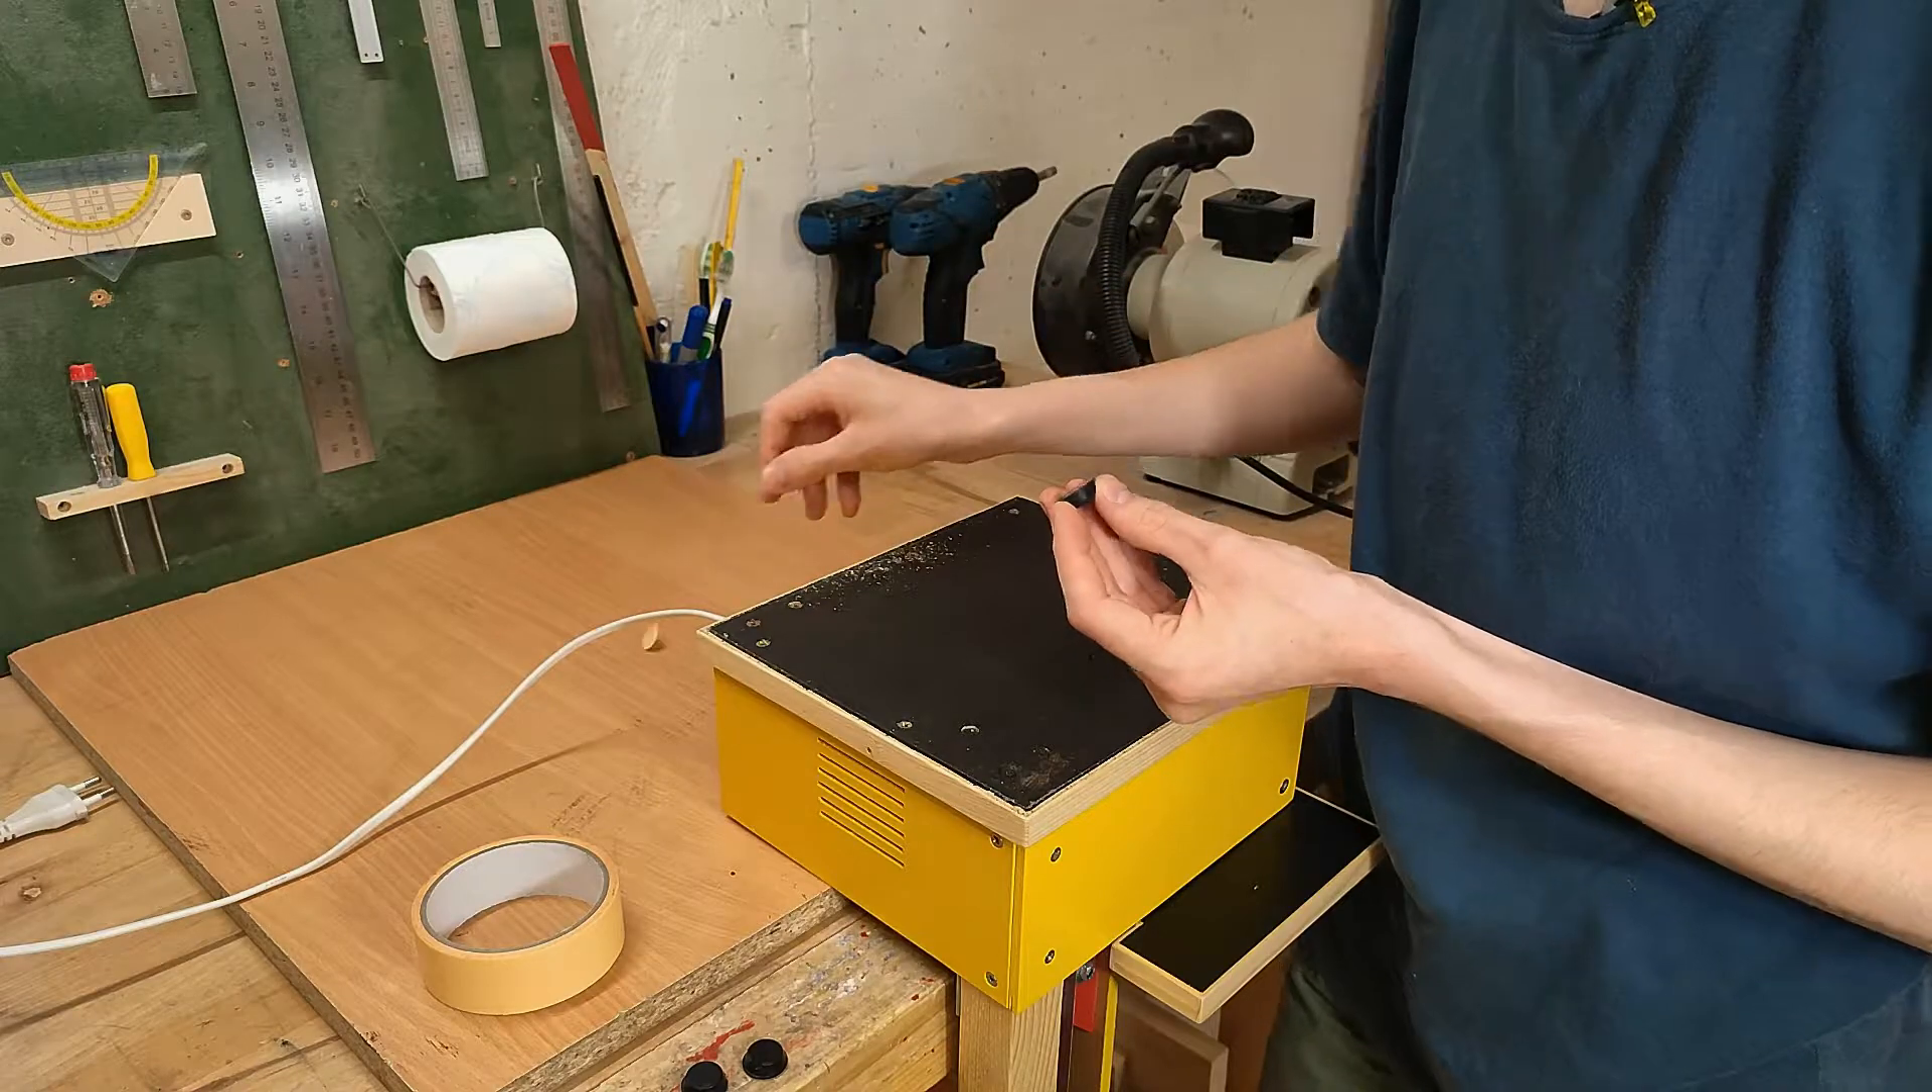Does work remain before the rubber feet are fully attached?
Yes.